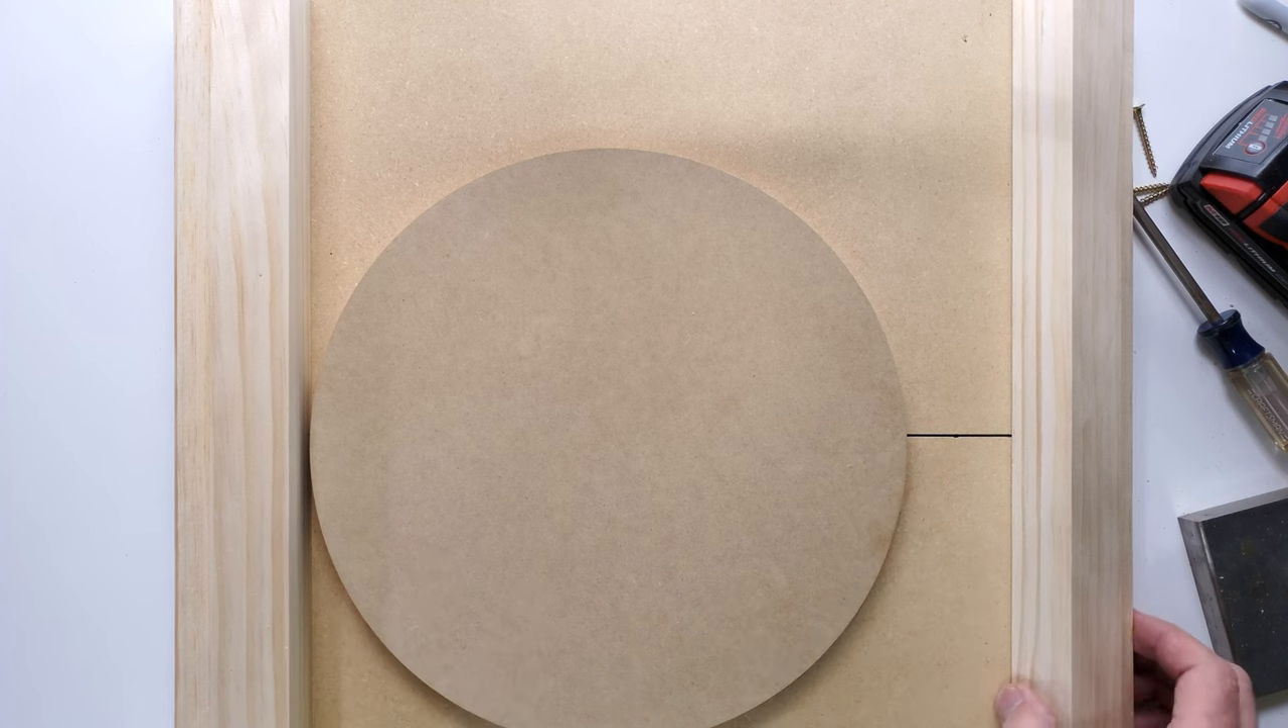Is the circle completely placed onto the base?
Yes.